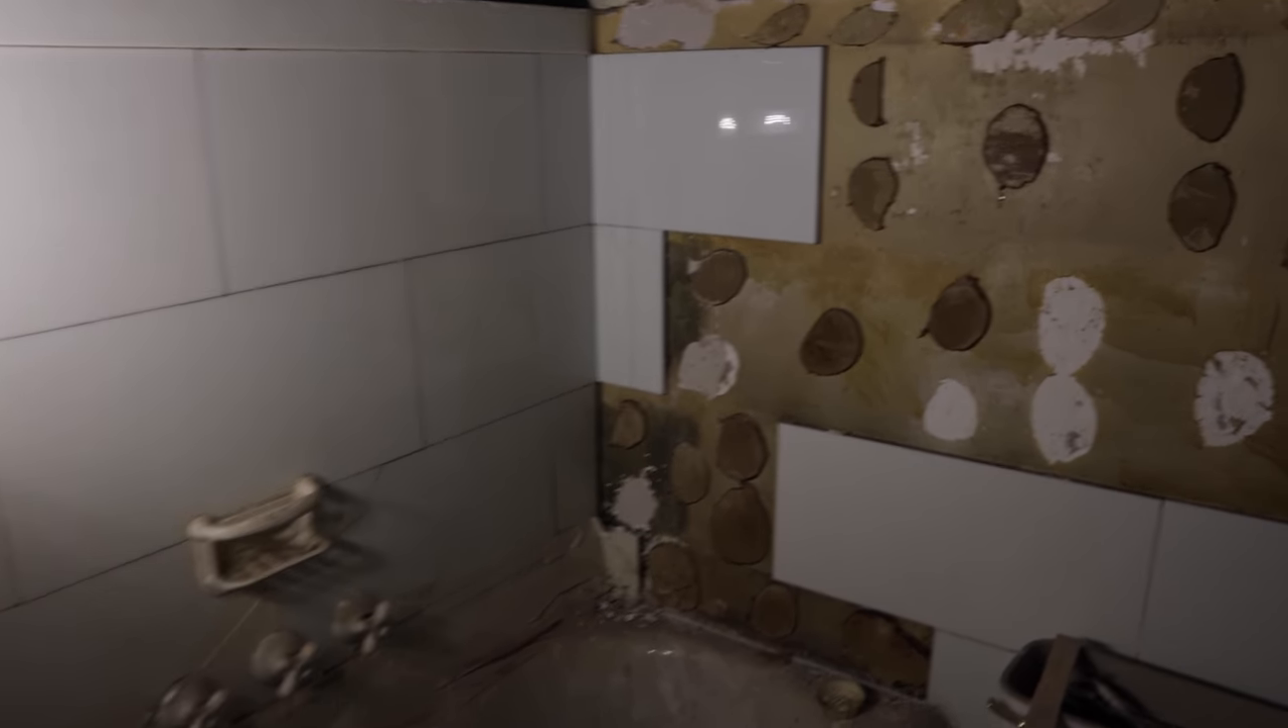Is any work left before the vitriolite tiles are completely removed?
Yes.